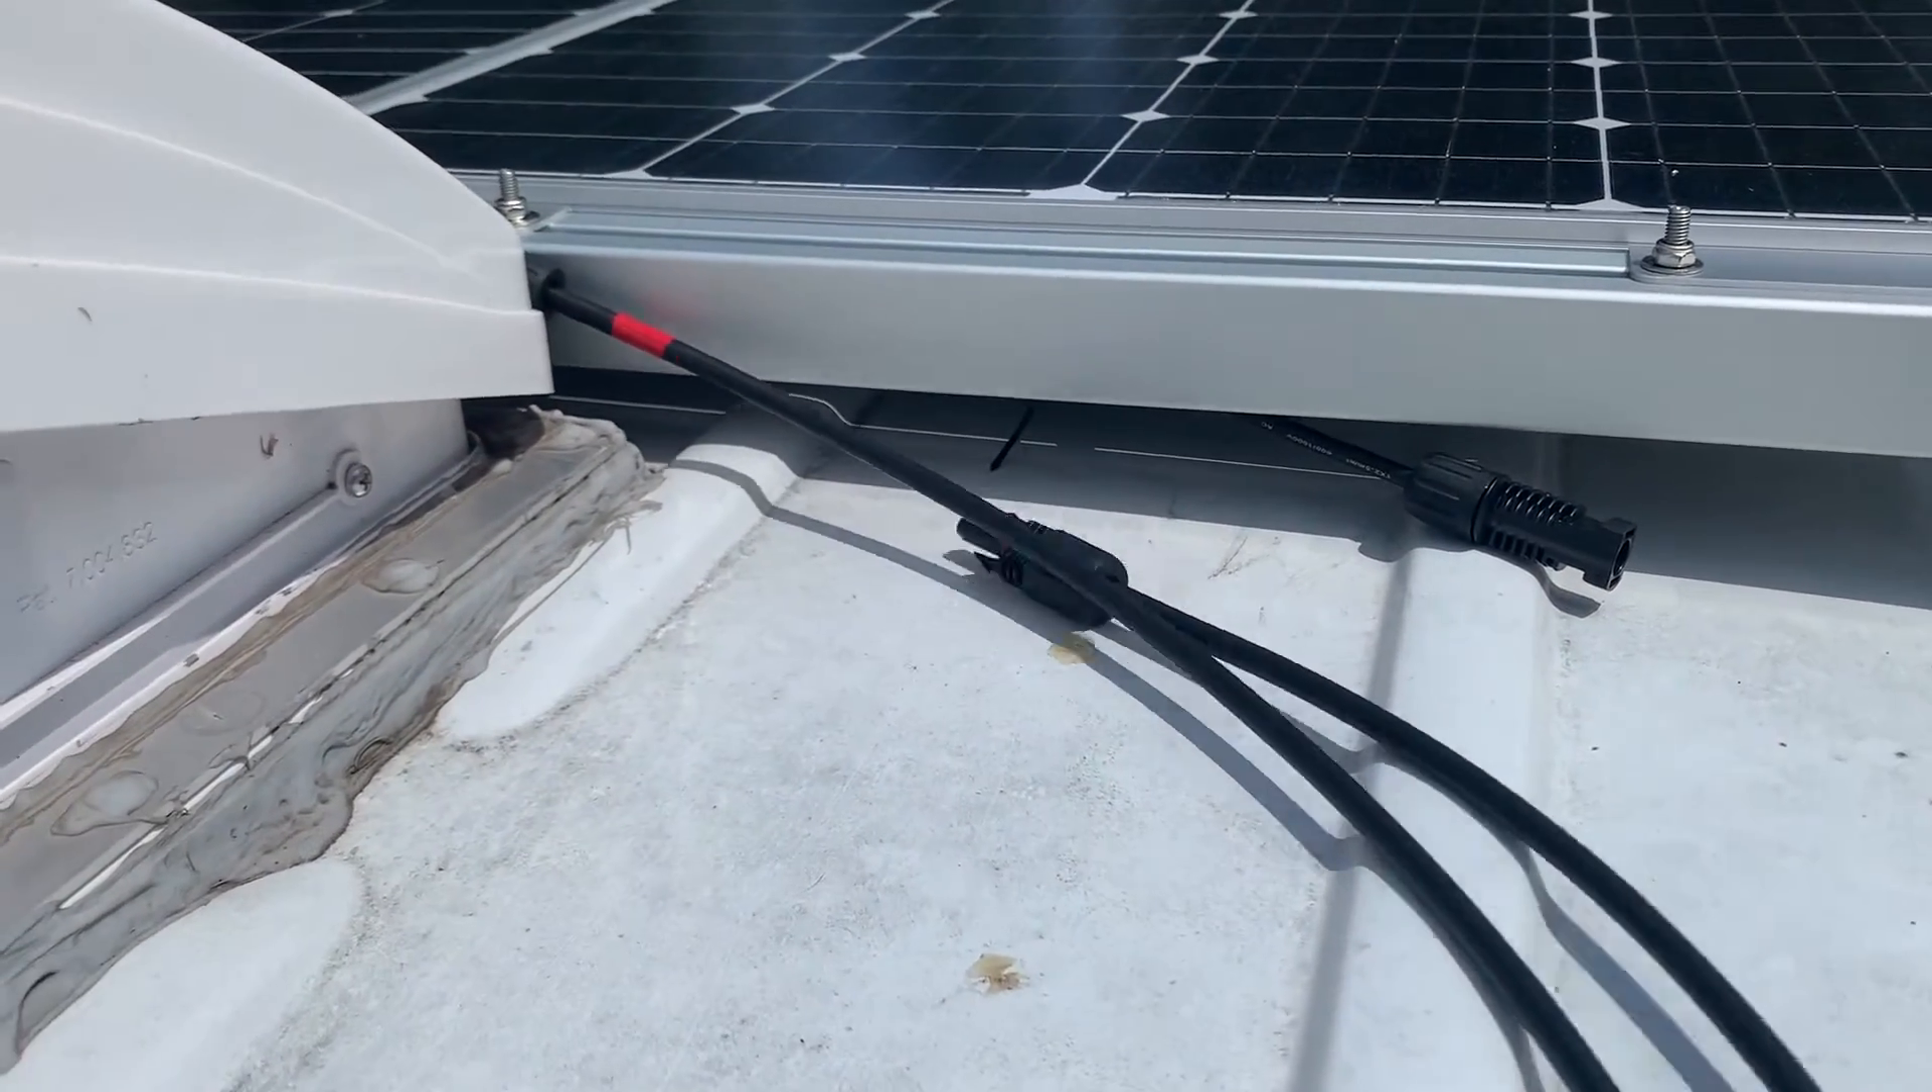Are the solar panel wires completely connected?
No.